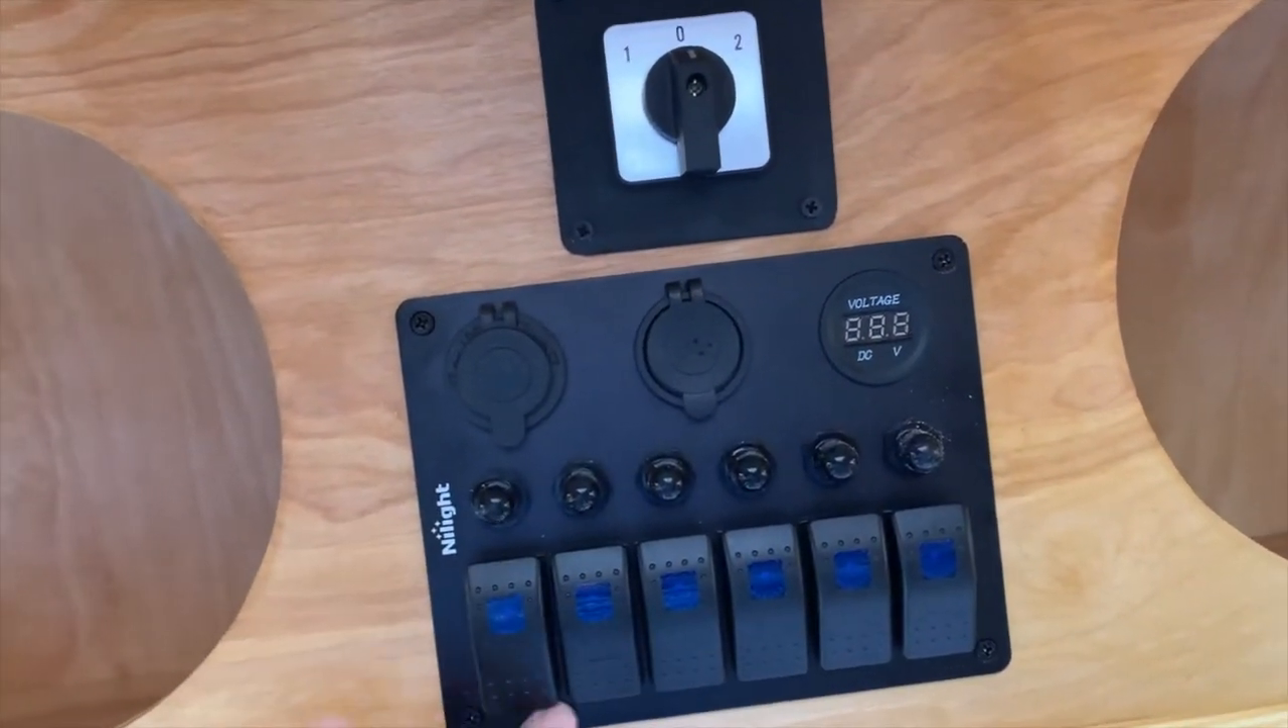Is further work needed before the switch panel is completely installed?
No.